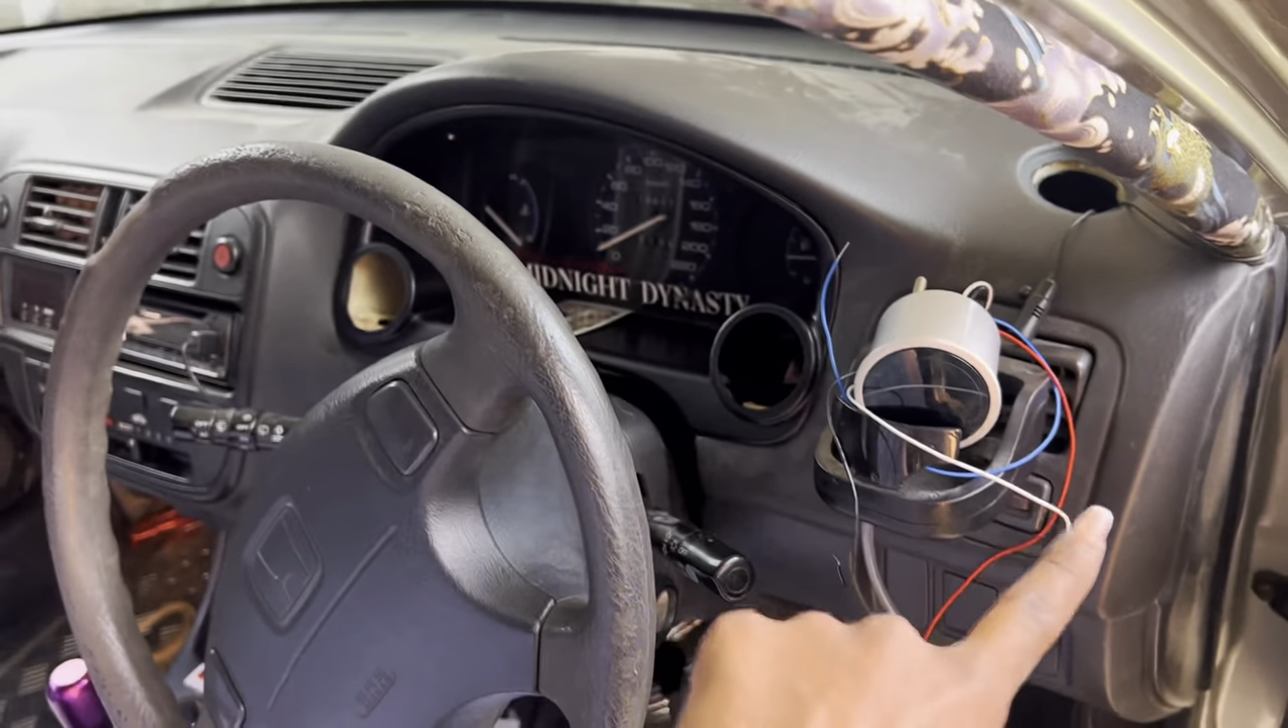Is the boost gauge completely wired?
No.